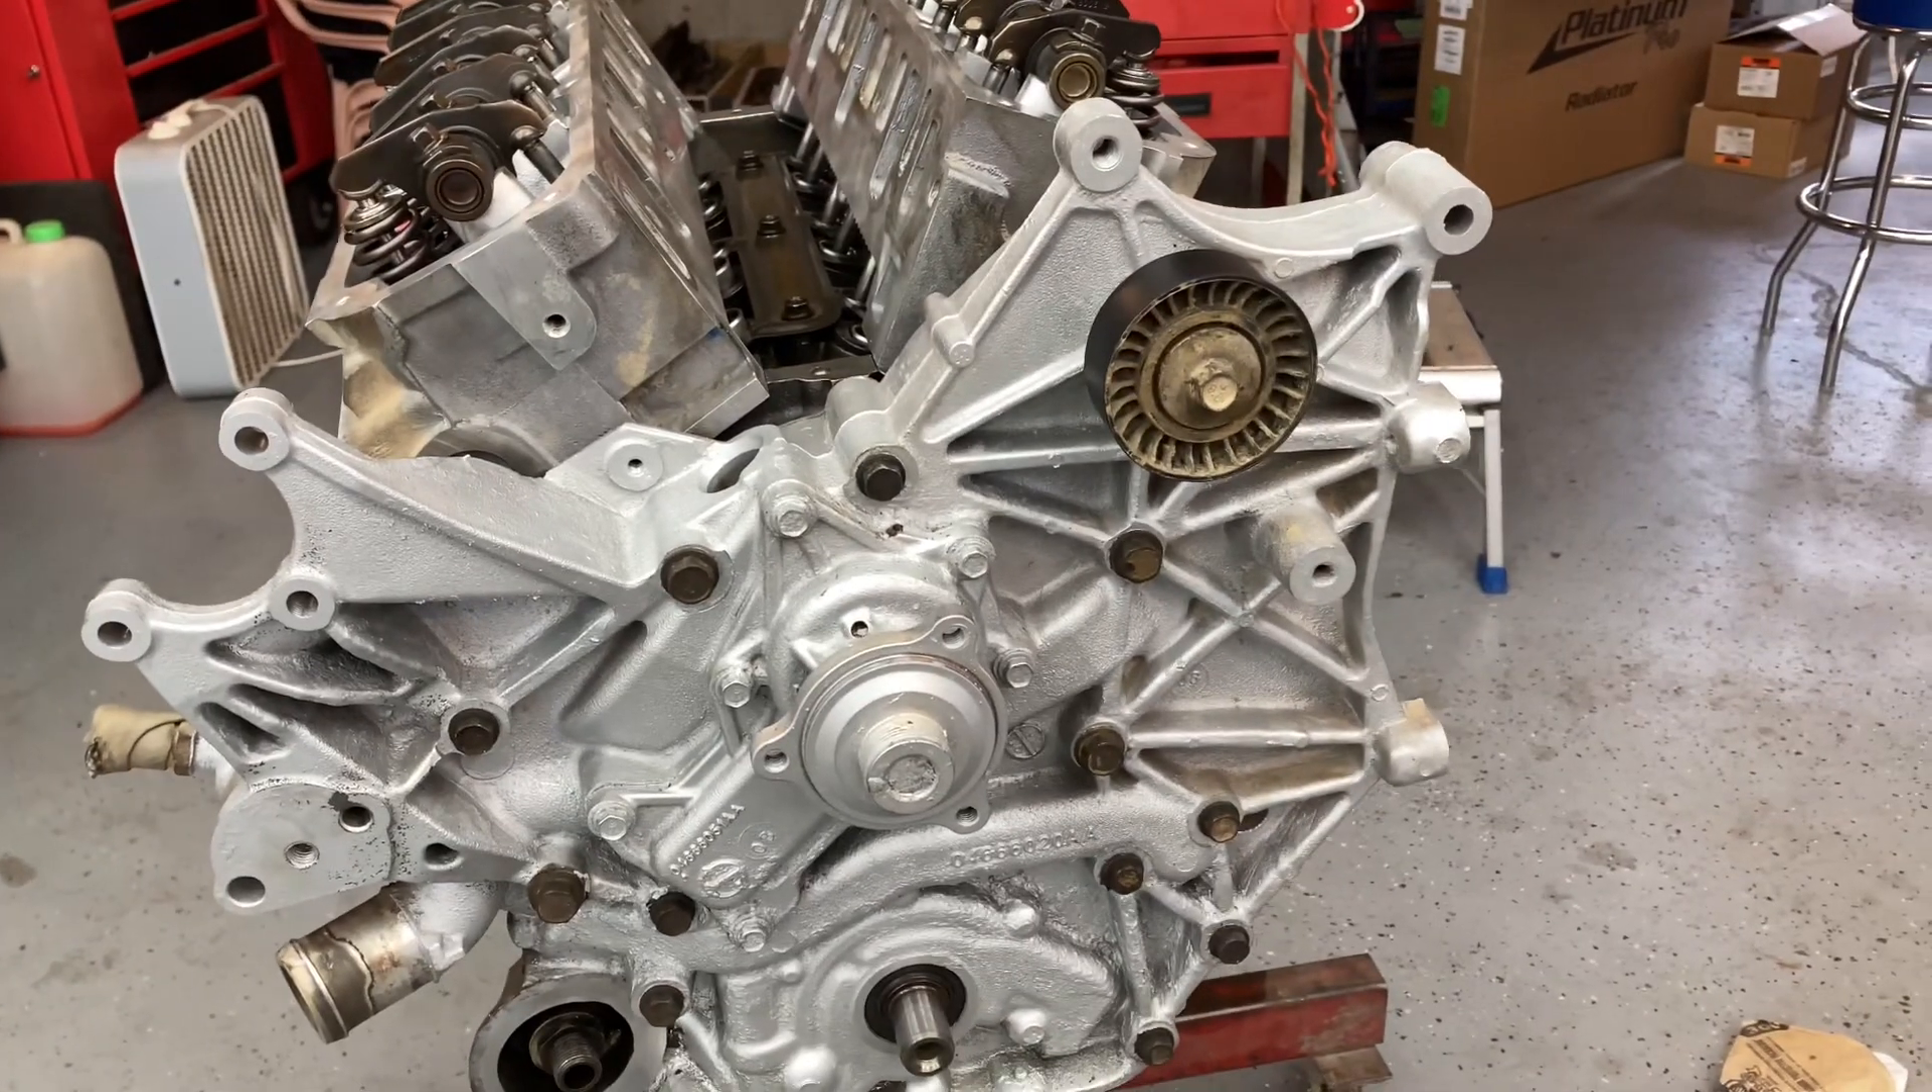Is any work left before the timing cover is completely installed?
No.